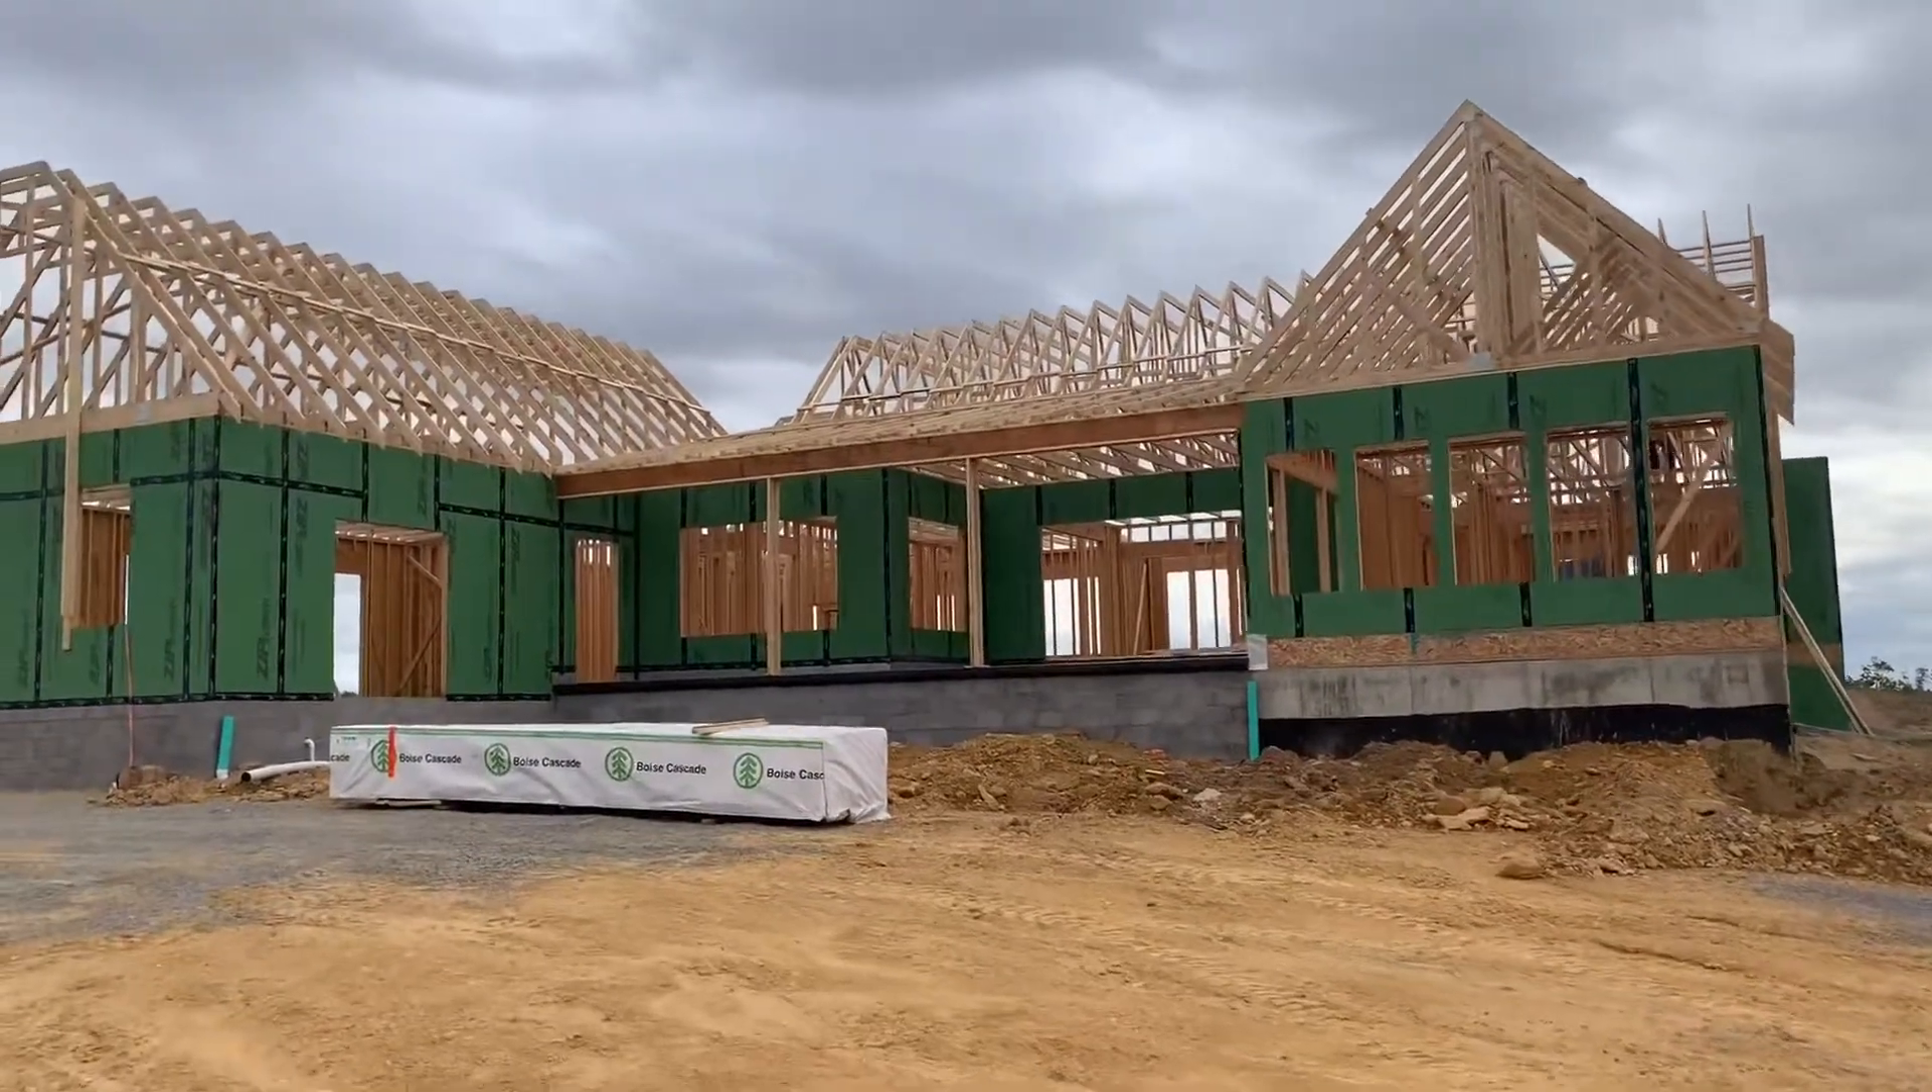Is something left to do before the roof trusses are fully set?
No.